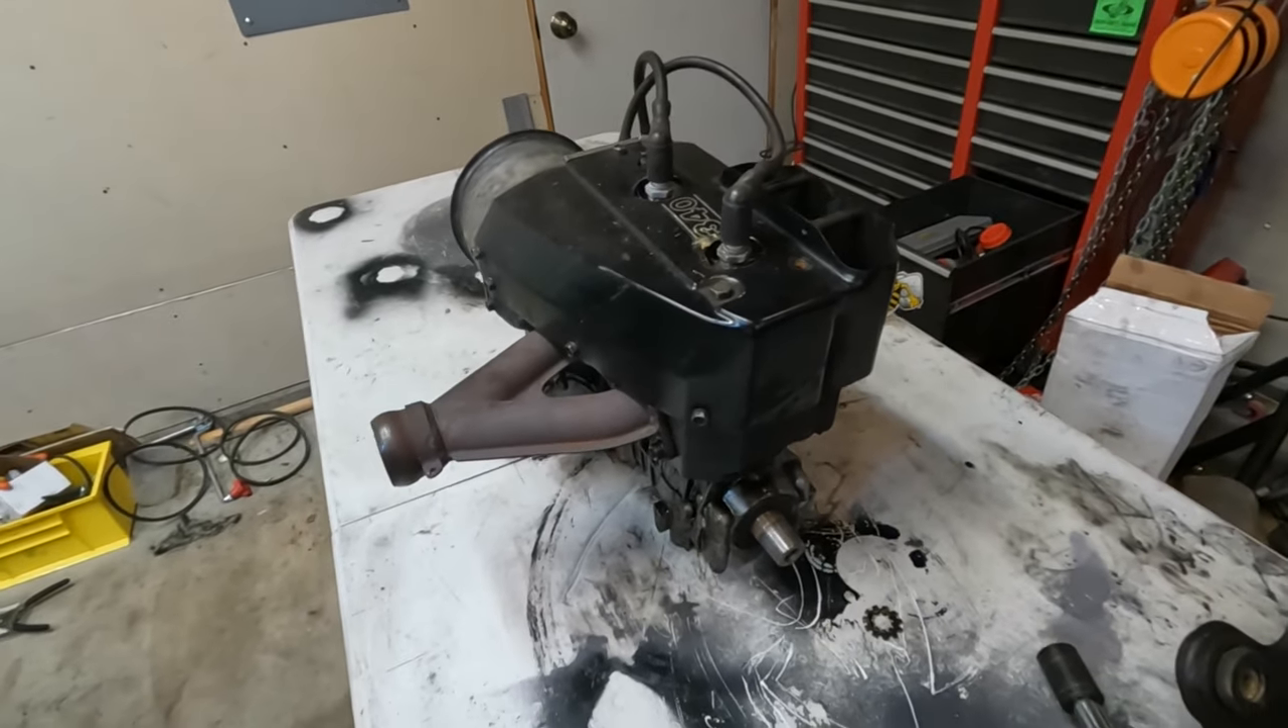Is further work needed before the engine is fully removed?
No.